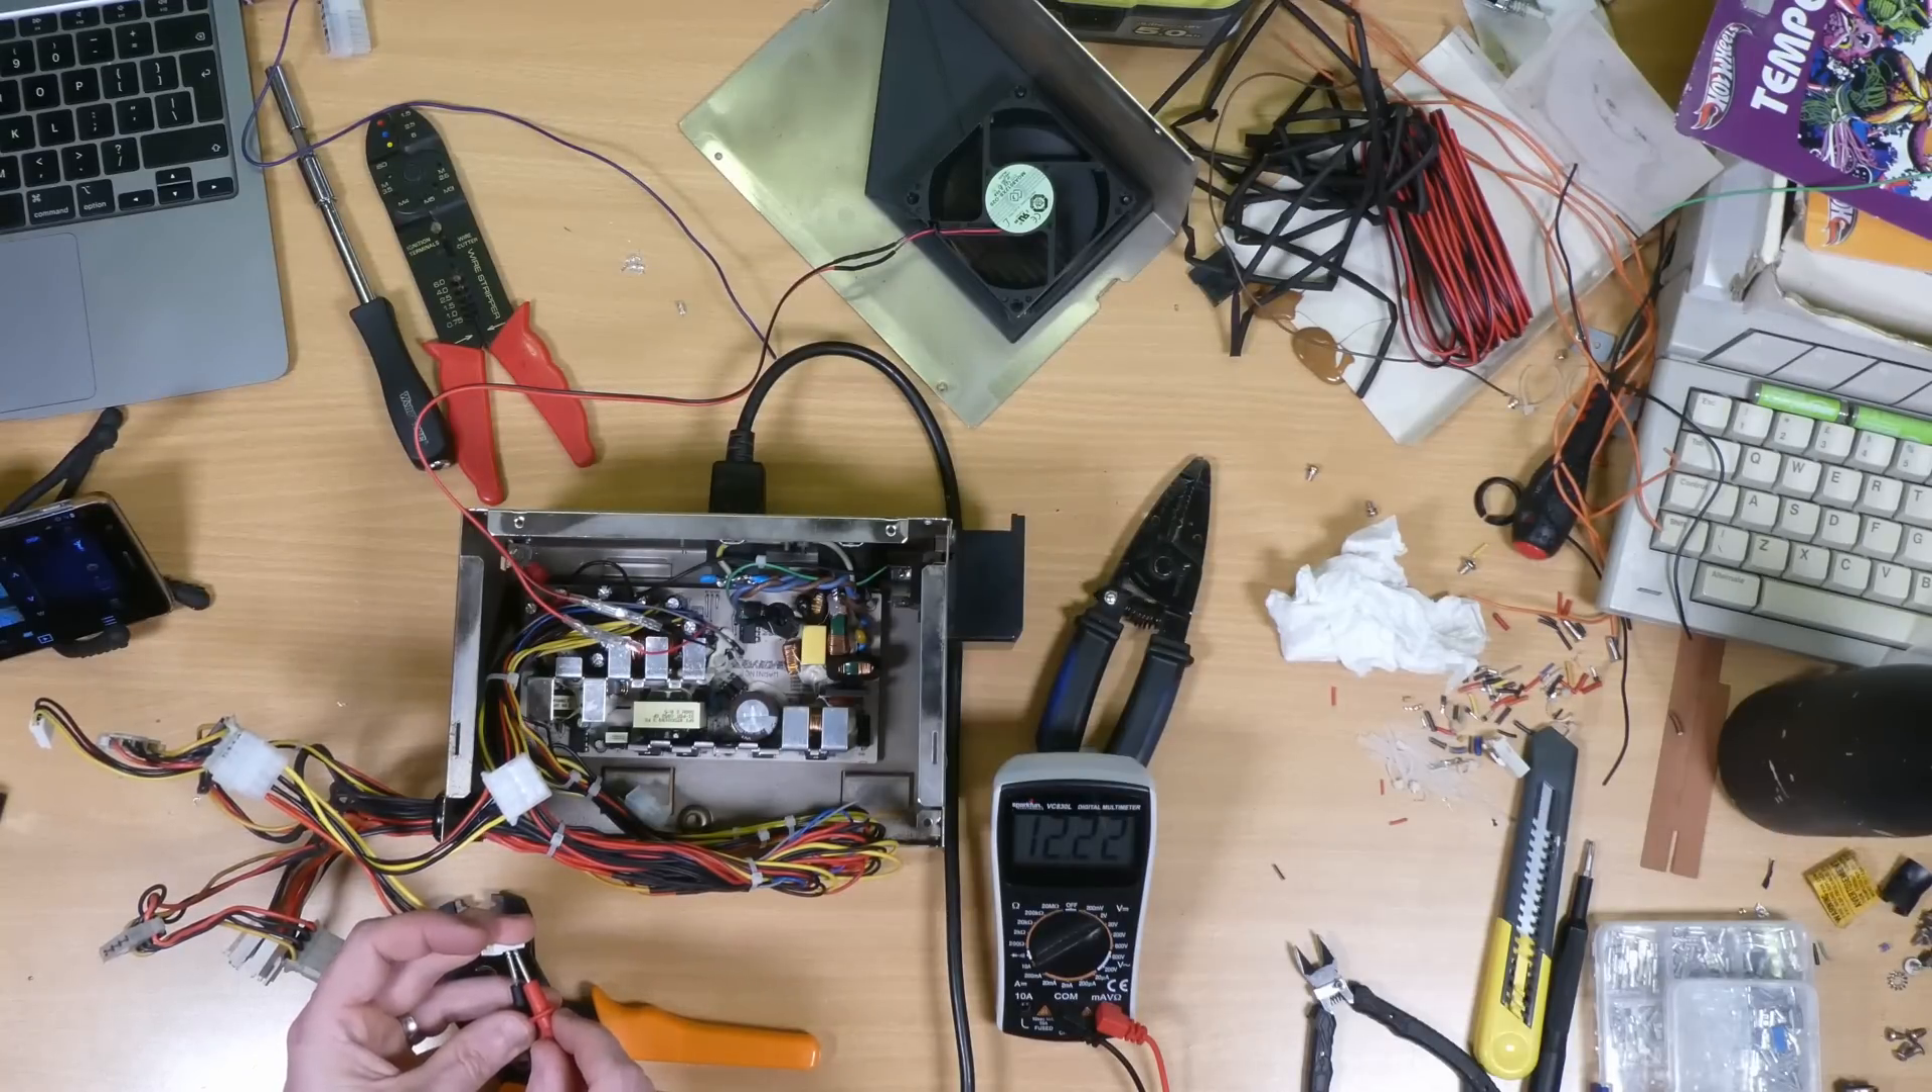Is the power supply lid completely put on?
No.